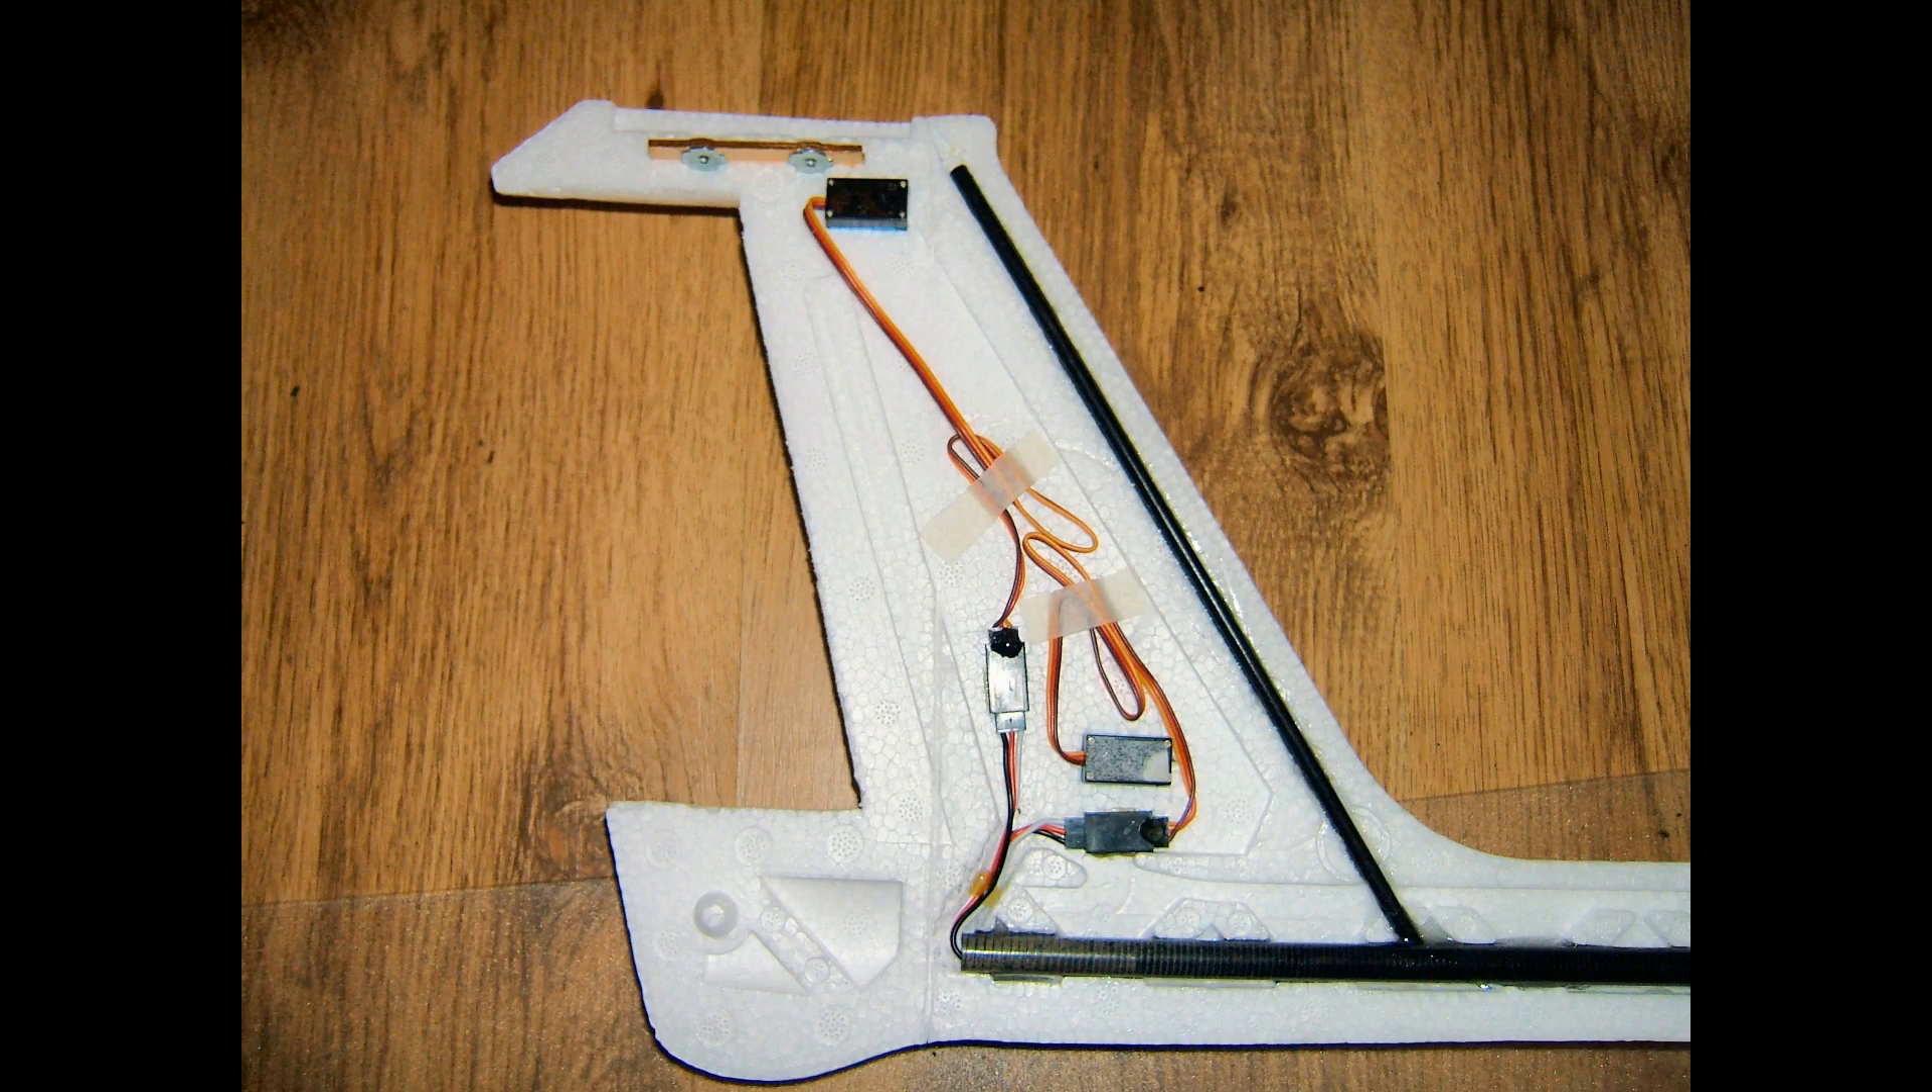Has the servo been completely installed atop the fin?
Yes.